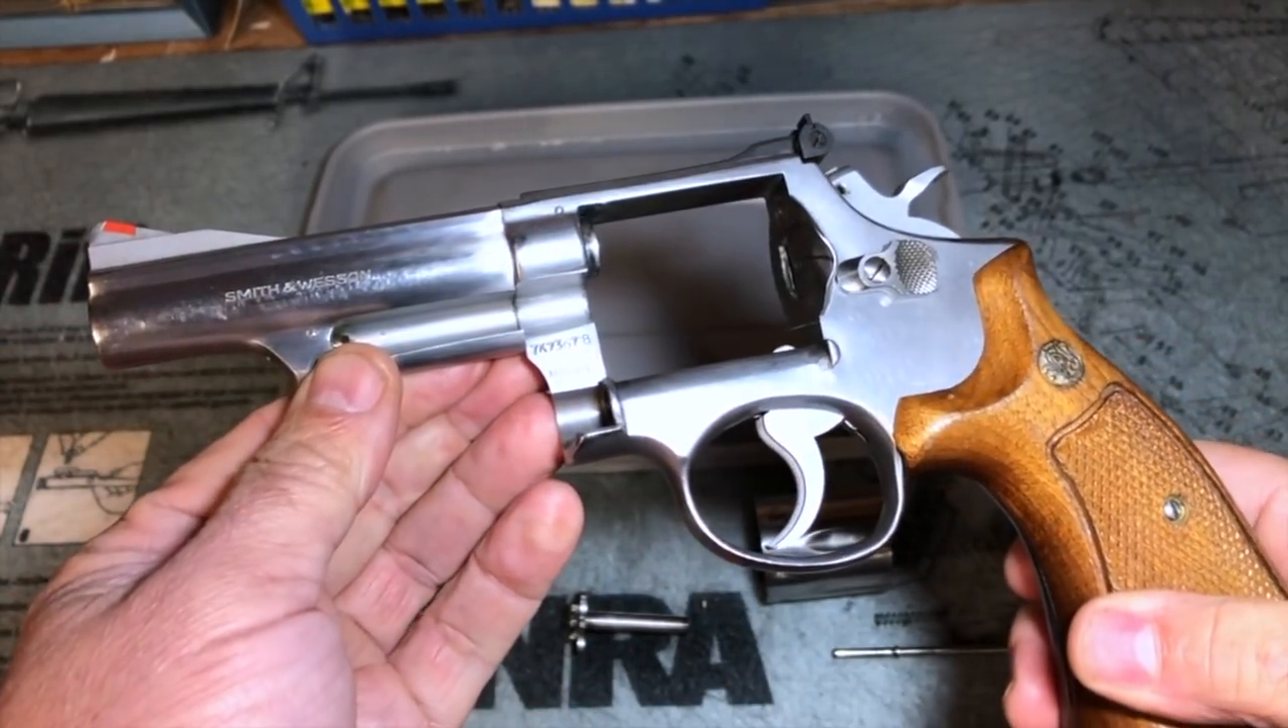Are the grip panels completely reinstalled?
Yes.